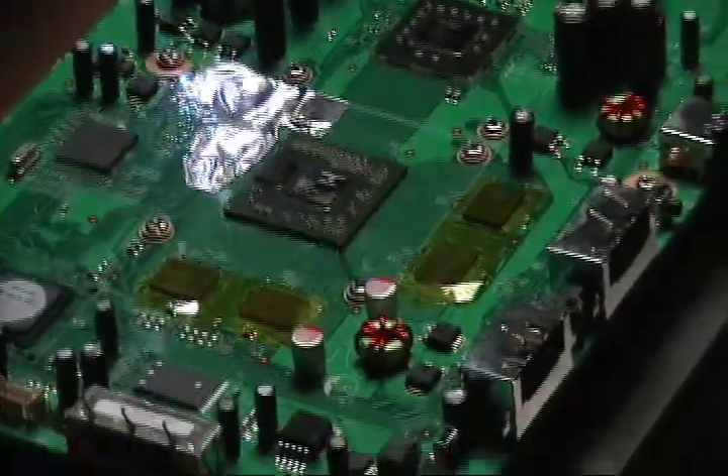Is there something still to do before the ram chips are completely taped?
No.